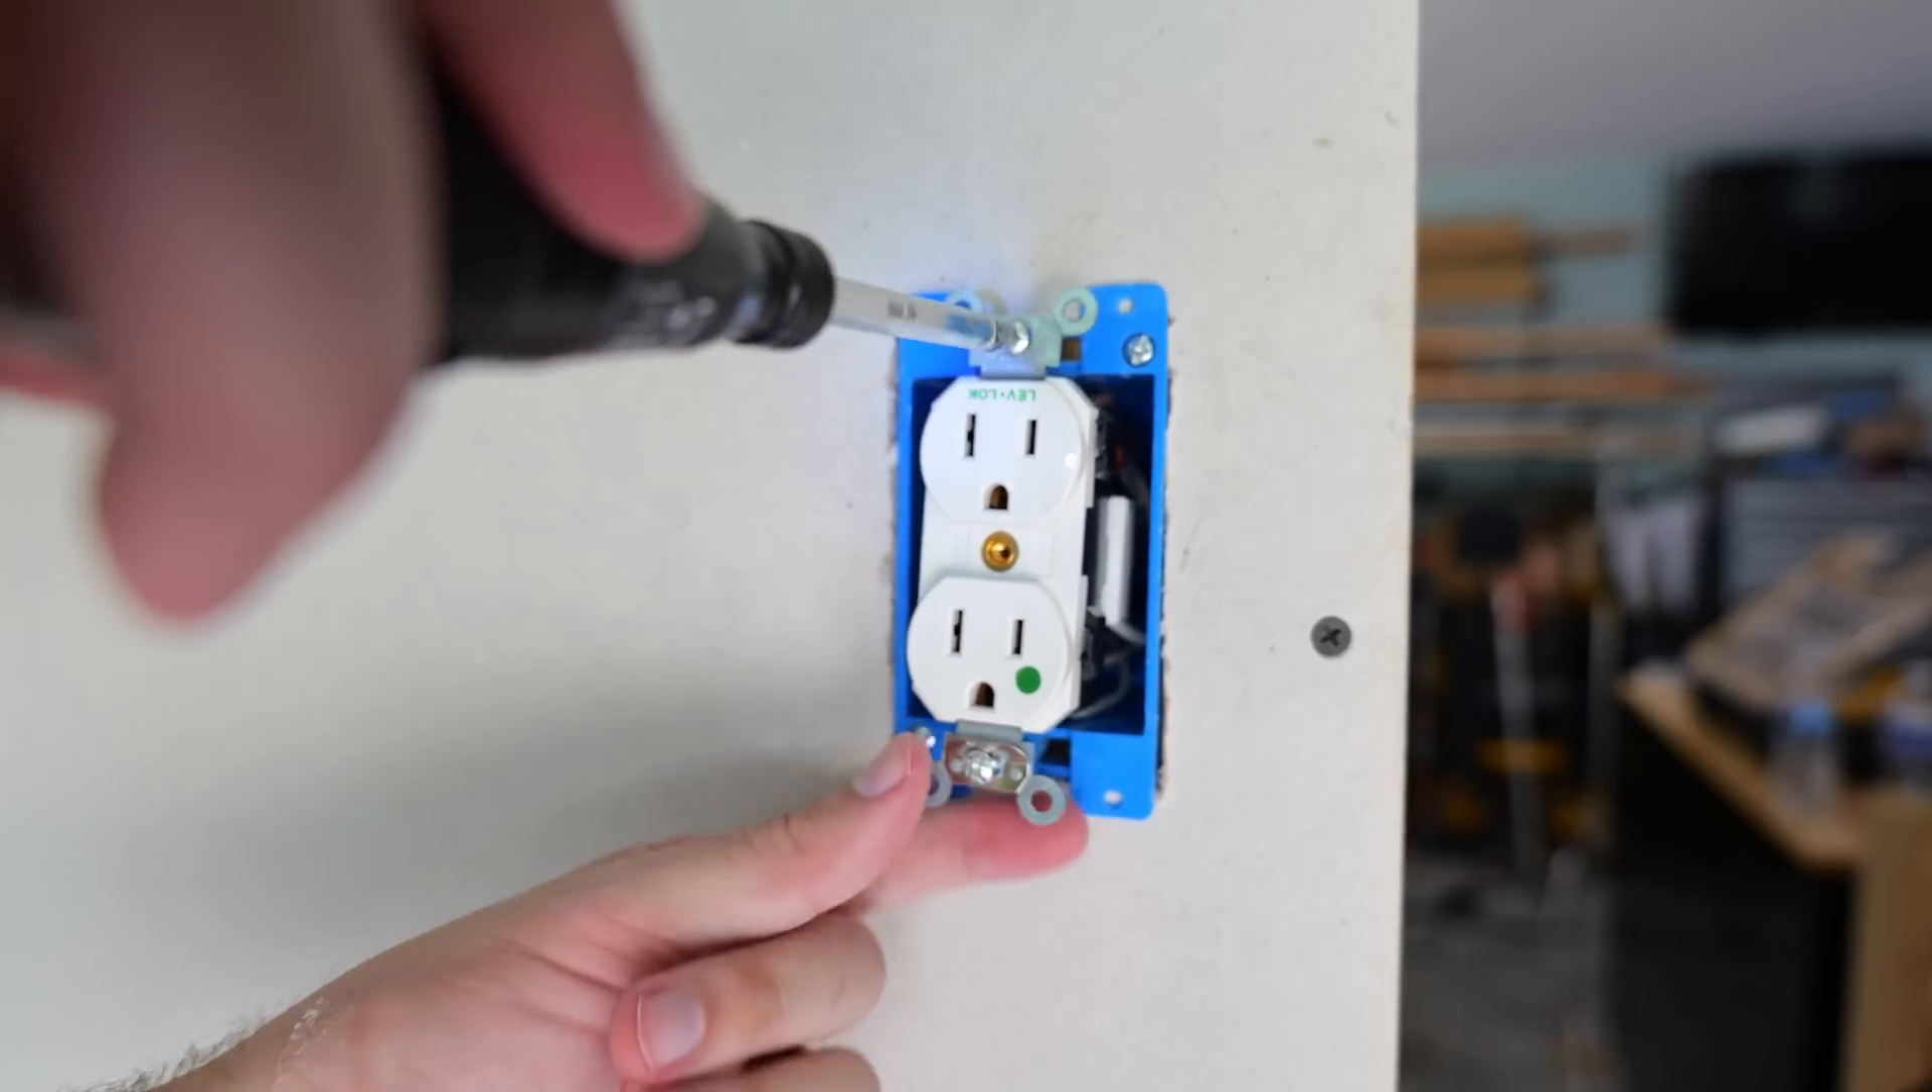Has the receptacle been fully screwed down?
No.